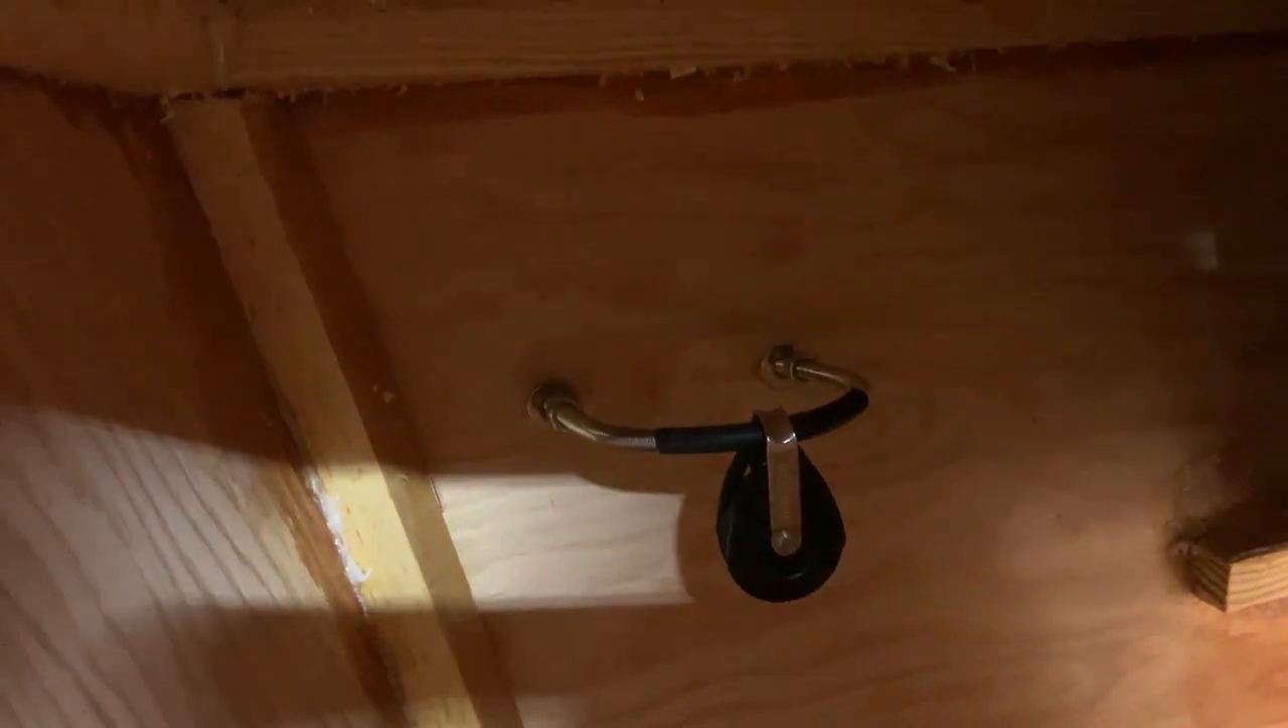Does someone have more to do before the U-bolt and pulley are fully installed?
No.